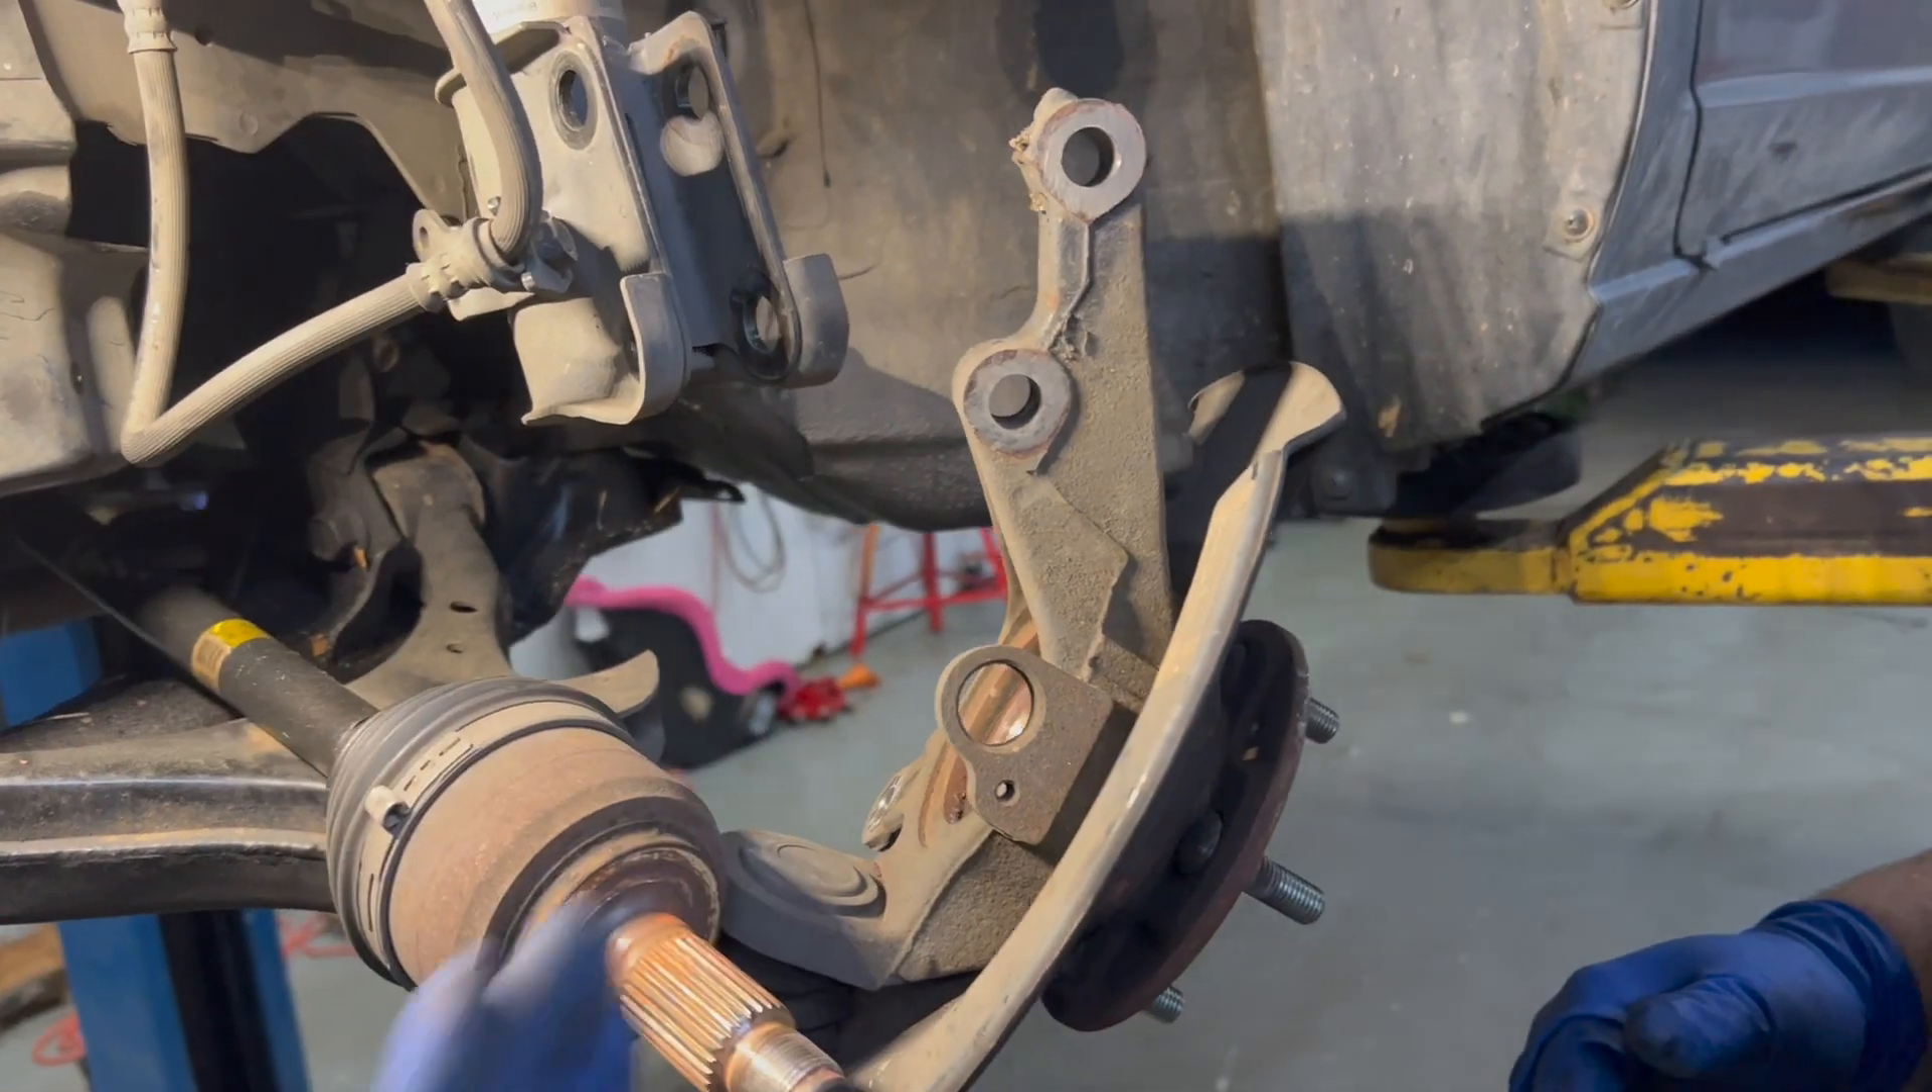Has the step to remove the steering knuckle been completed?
No.